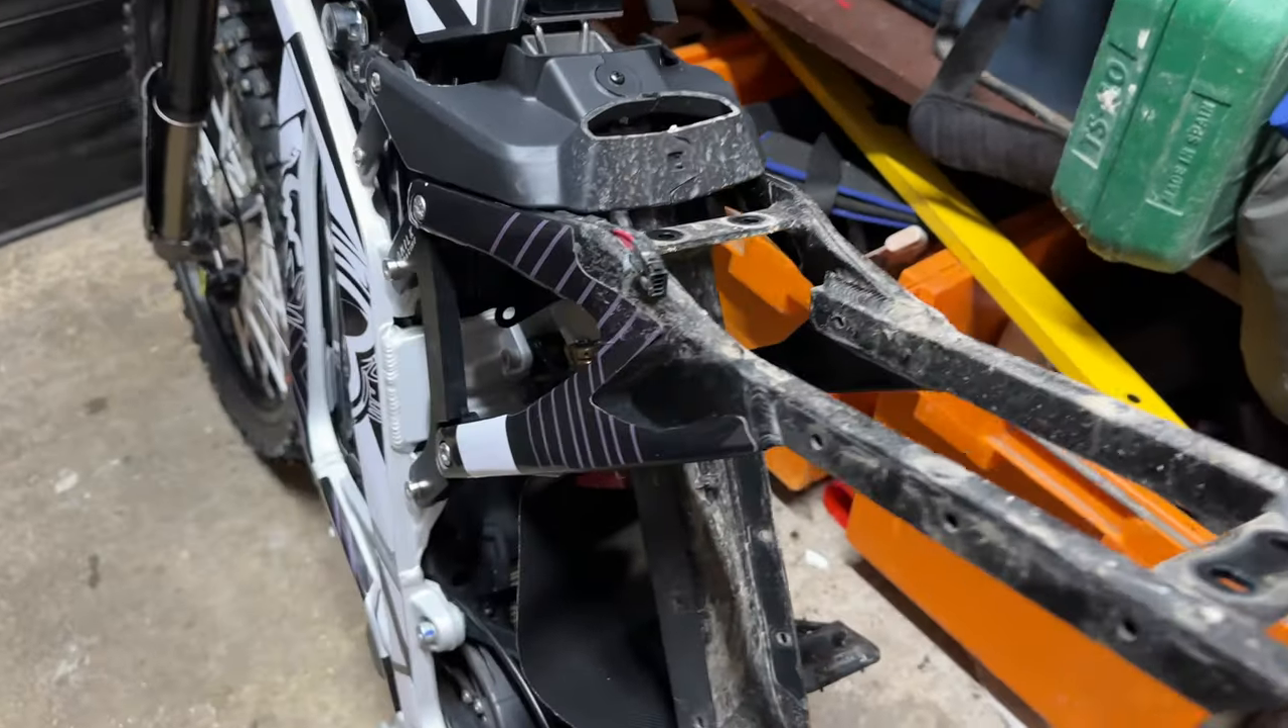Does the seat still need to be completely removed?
No.